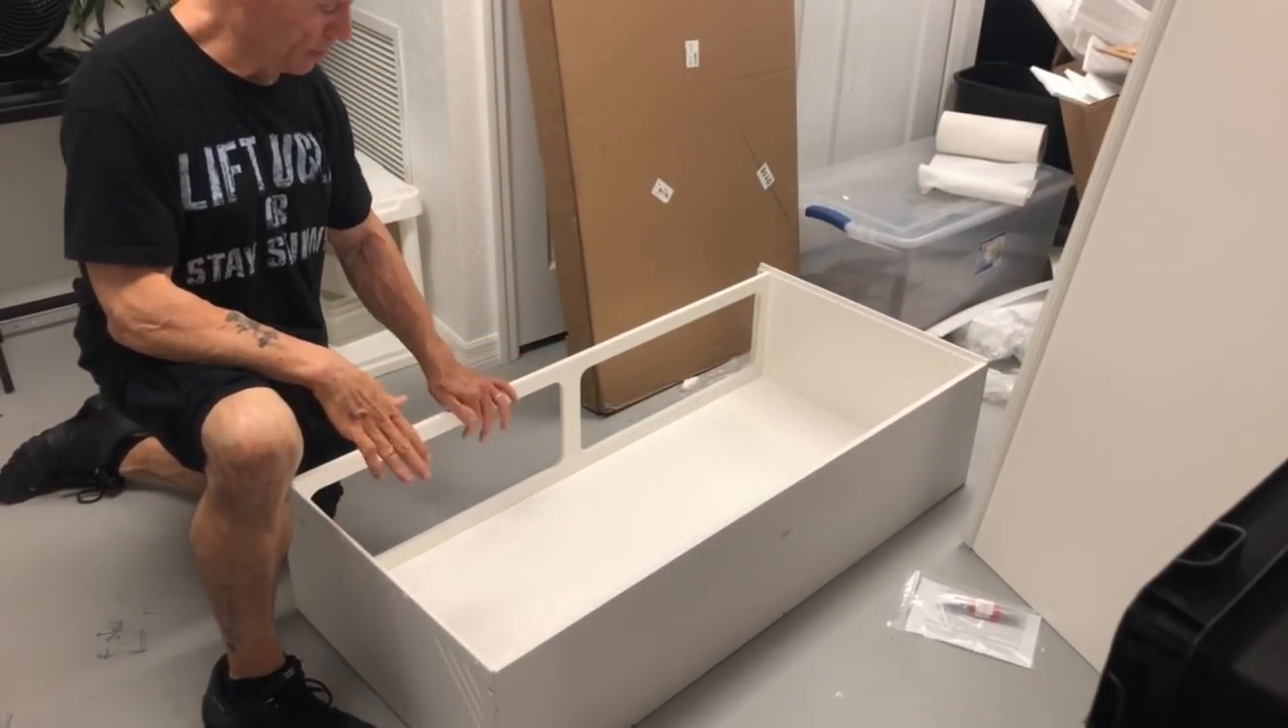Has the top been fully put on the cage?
No.